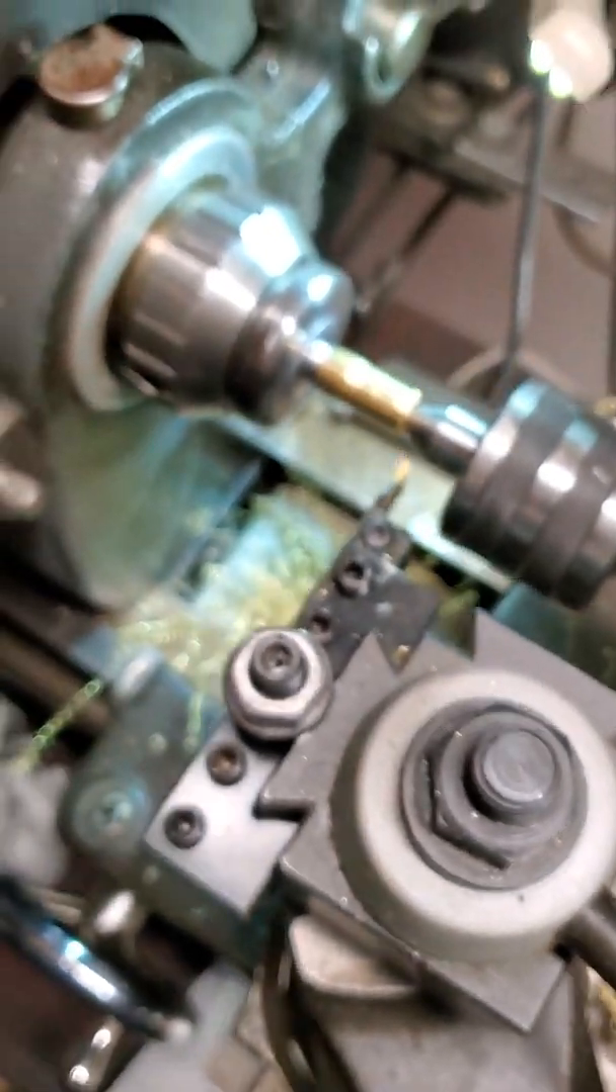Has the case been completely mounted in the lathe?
Yes.